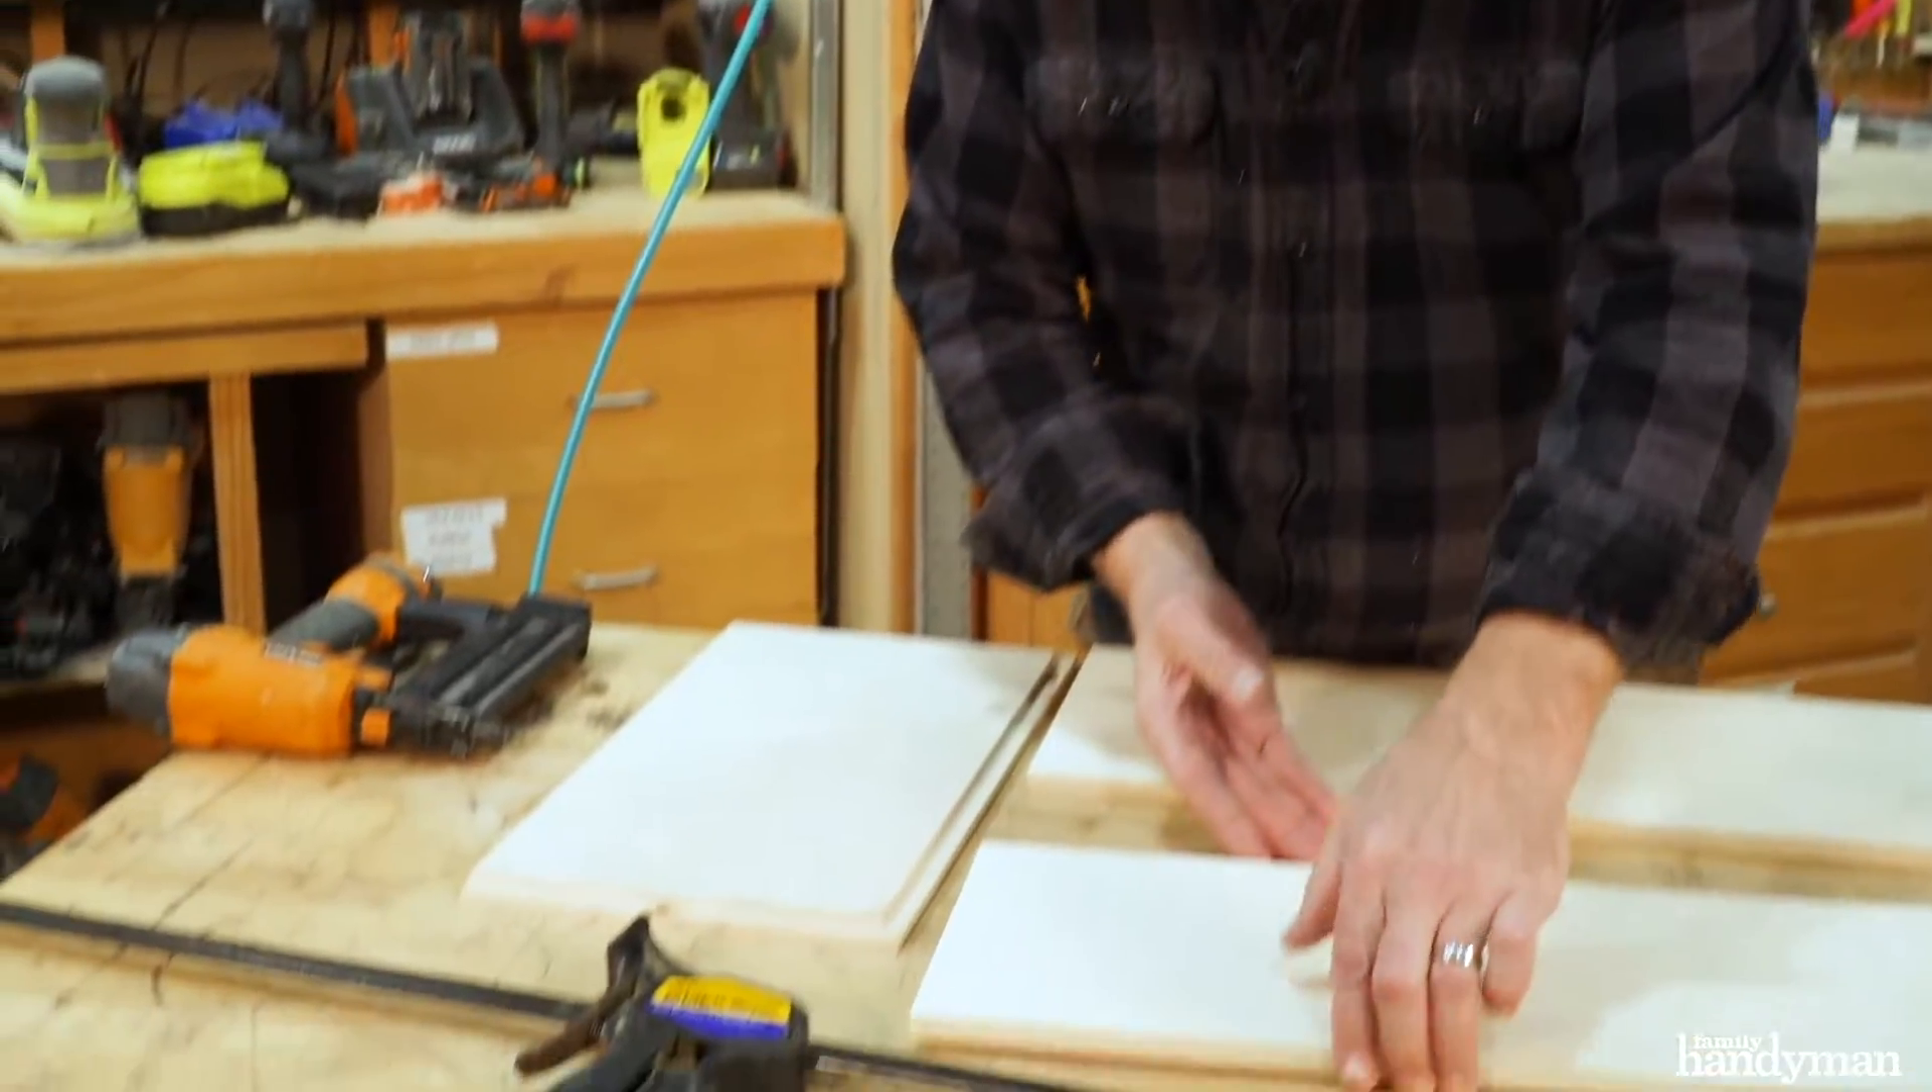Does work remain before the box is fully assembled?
Yes.